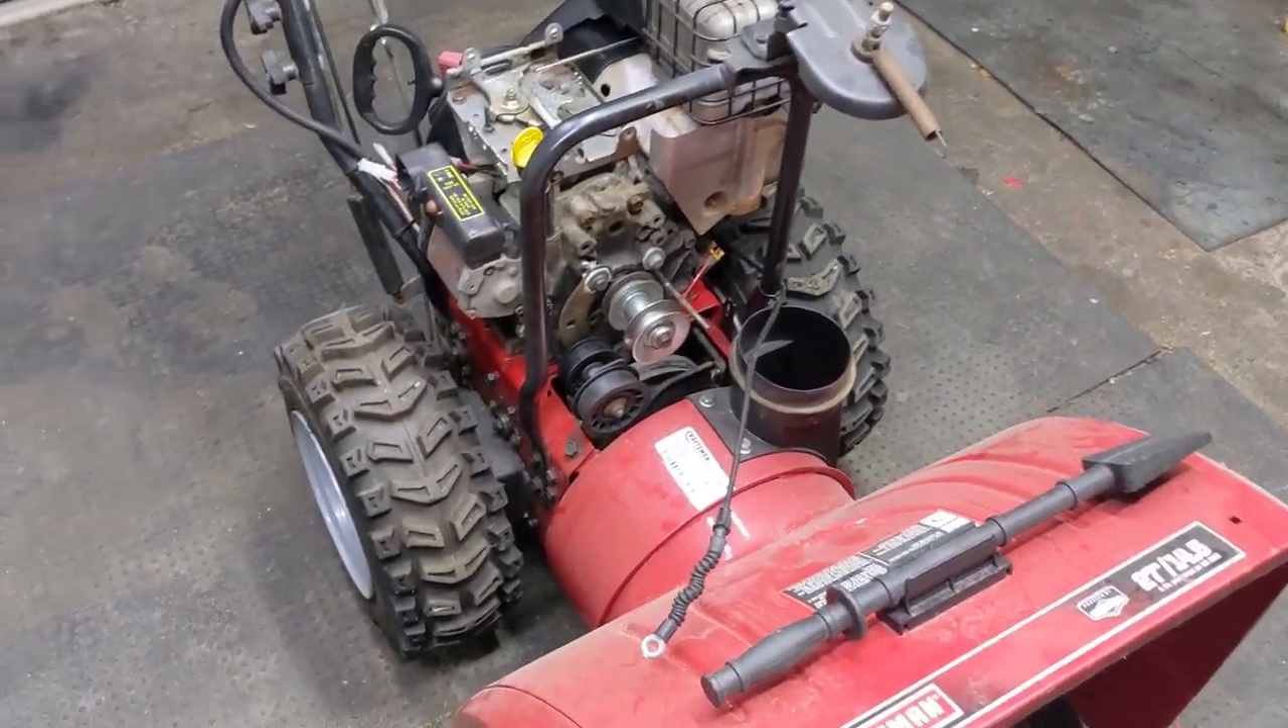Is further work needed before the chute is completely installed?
Yes.